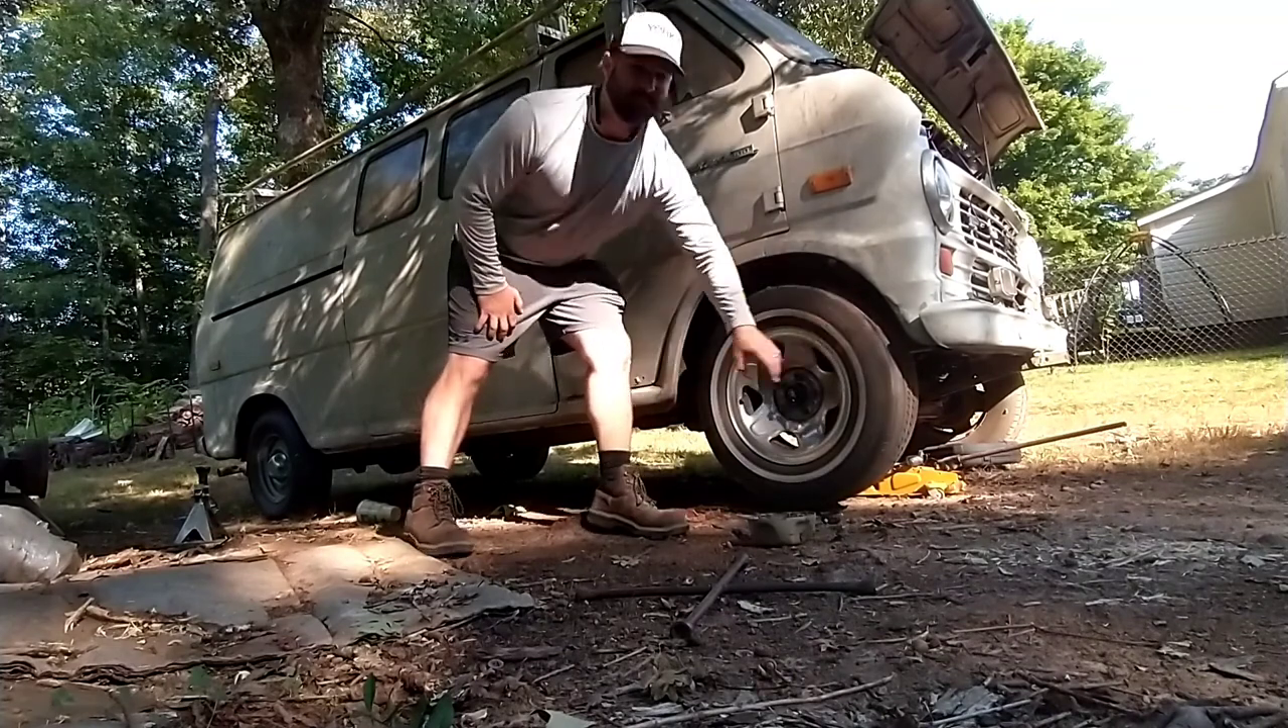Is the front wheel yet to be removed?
Yes.